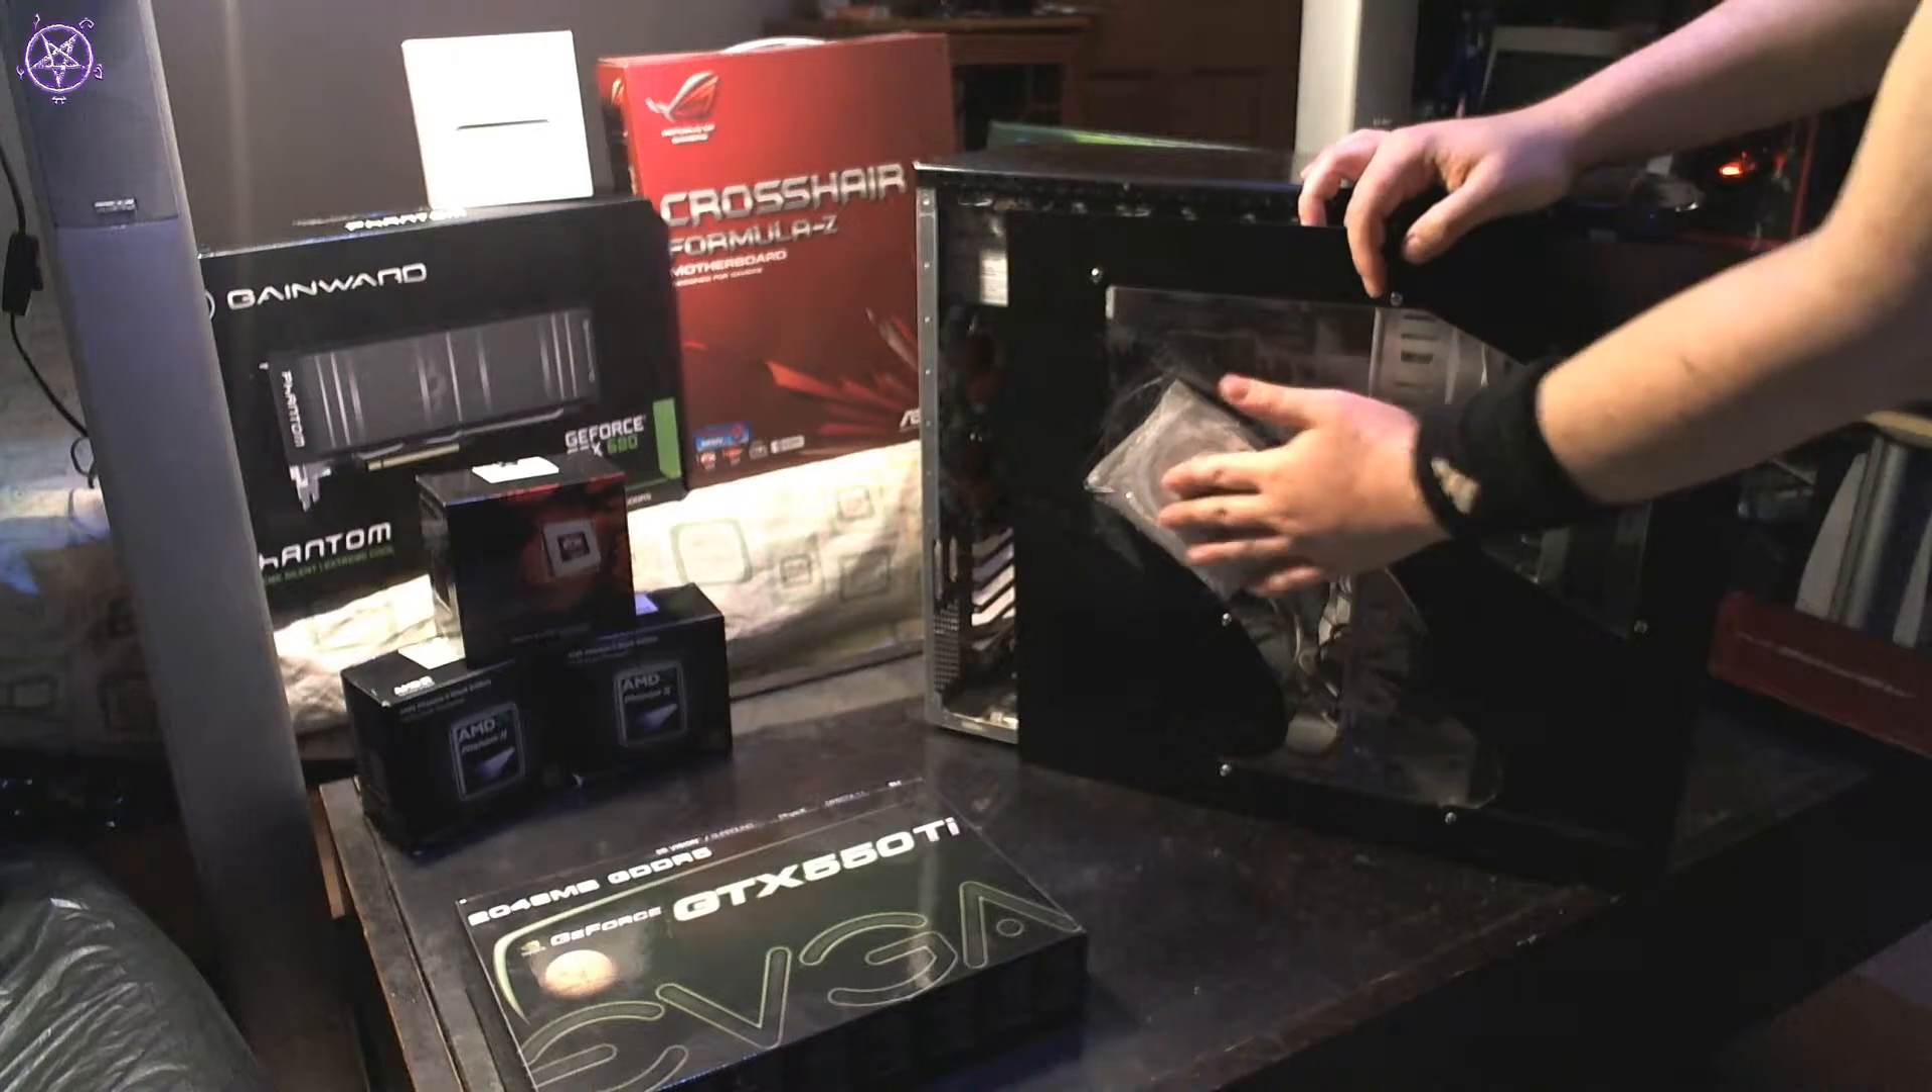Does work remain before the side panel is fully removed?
Yes.